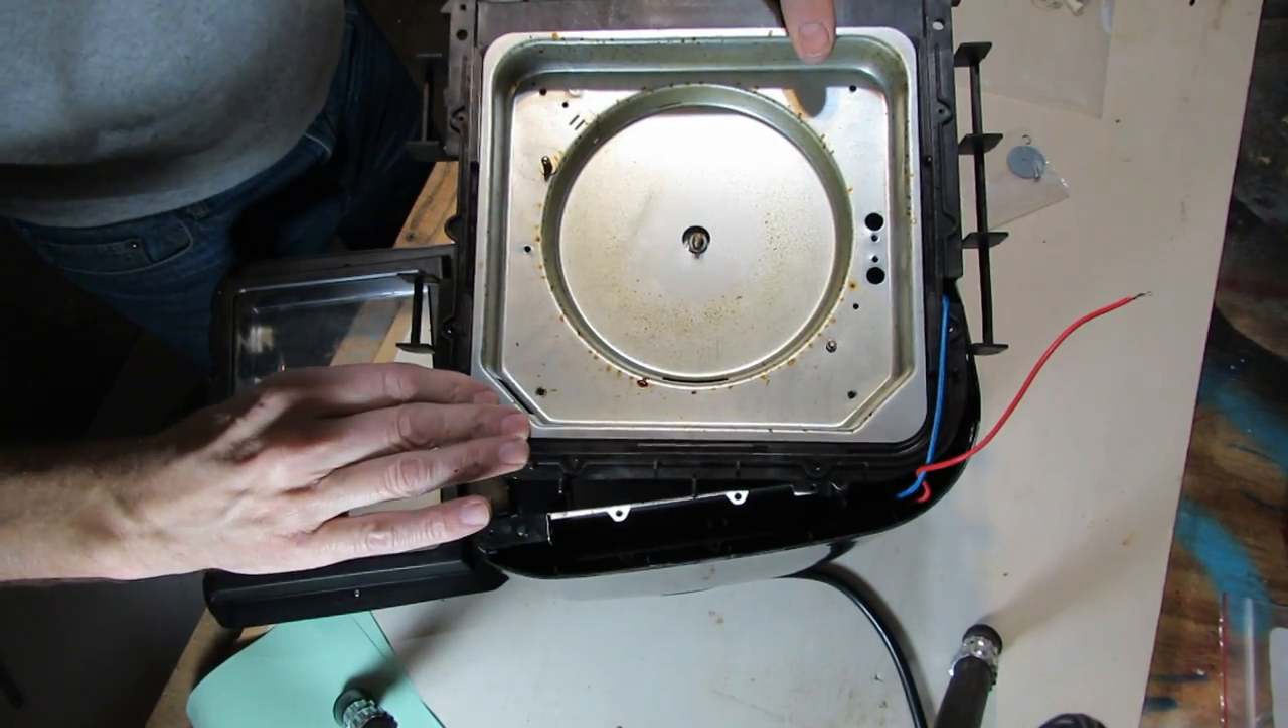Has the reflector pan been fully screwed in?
No.